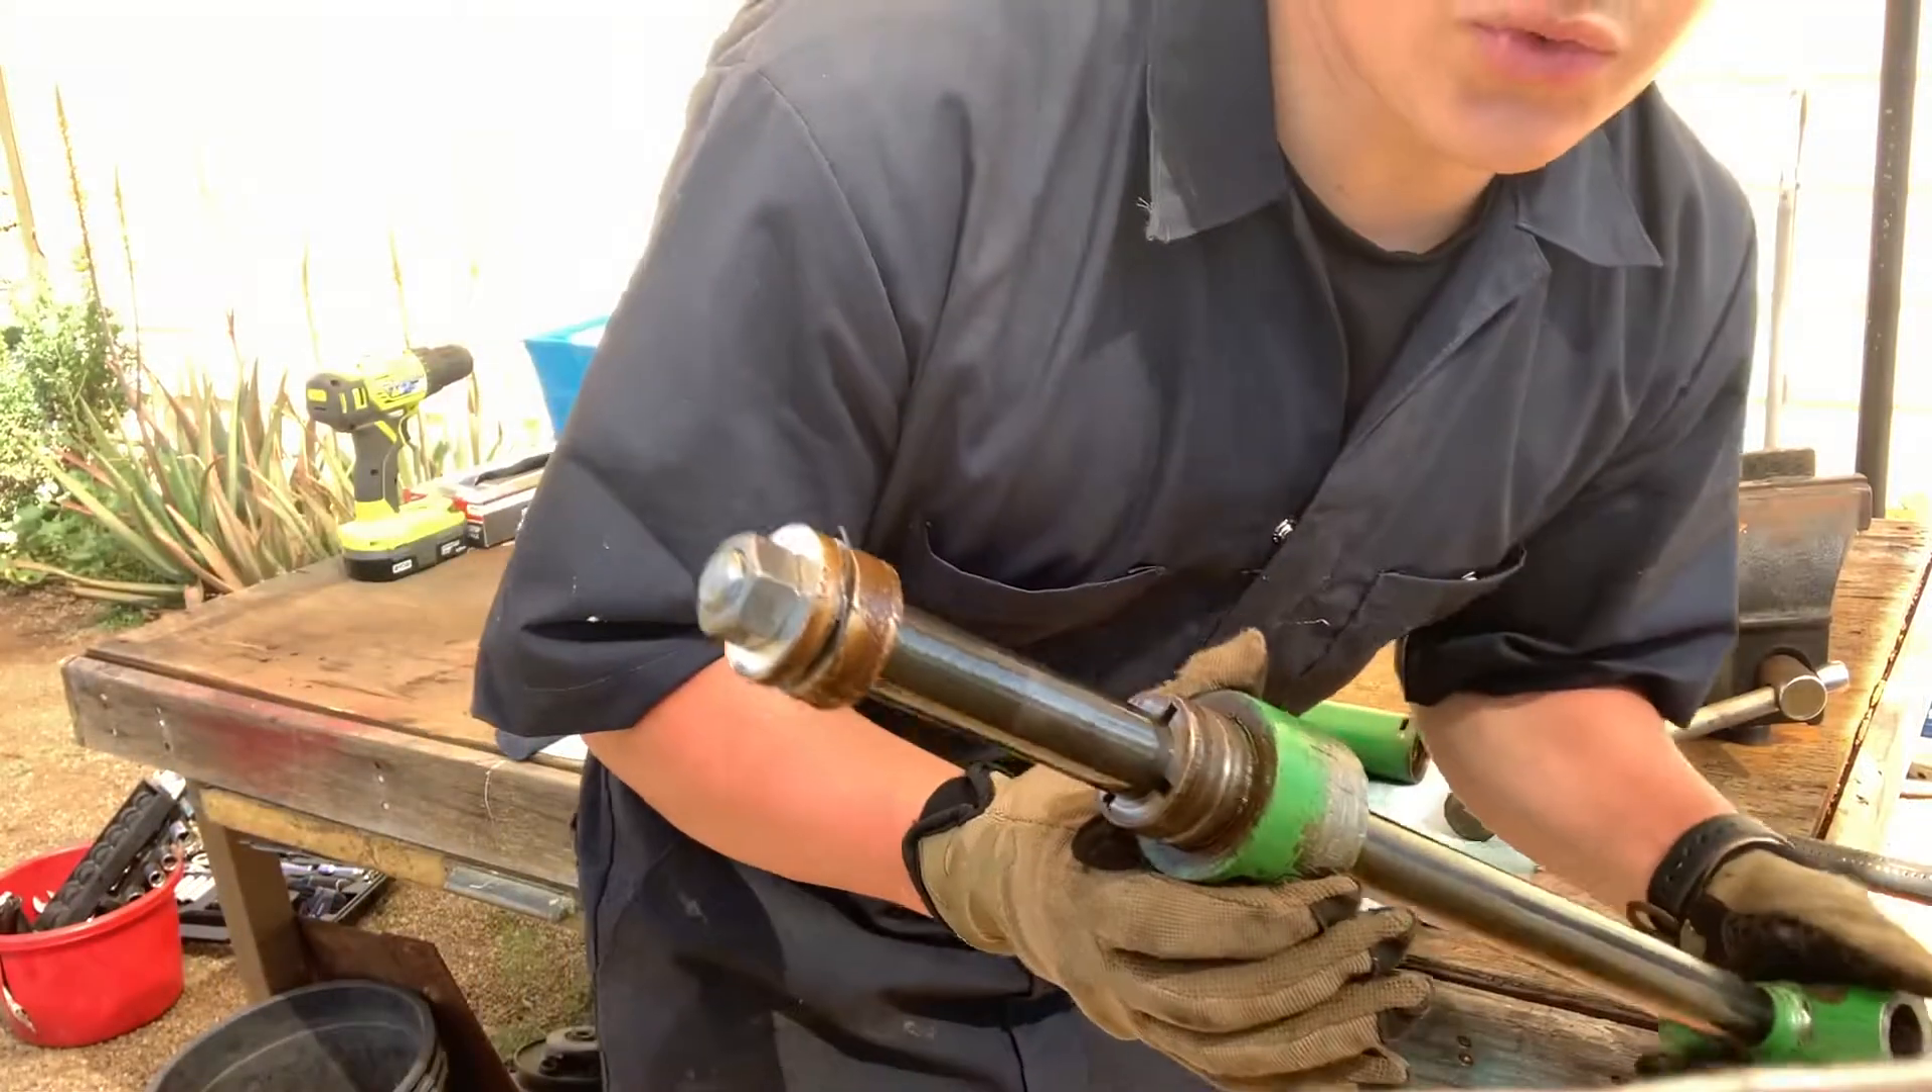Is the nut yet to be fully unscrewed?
Yes.